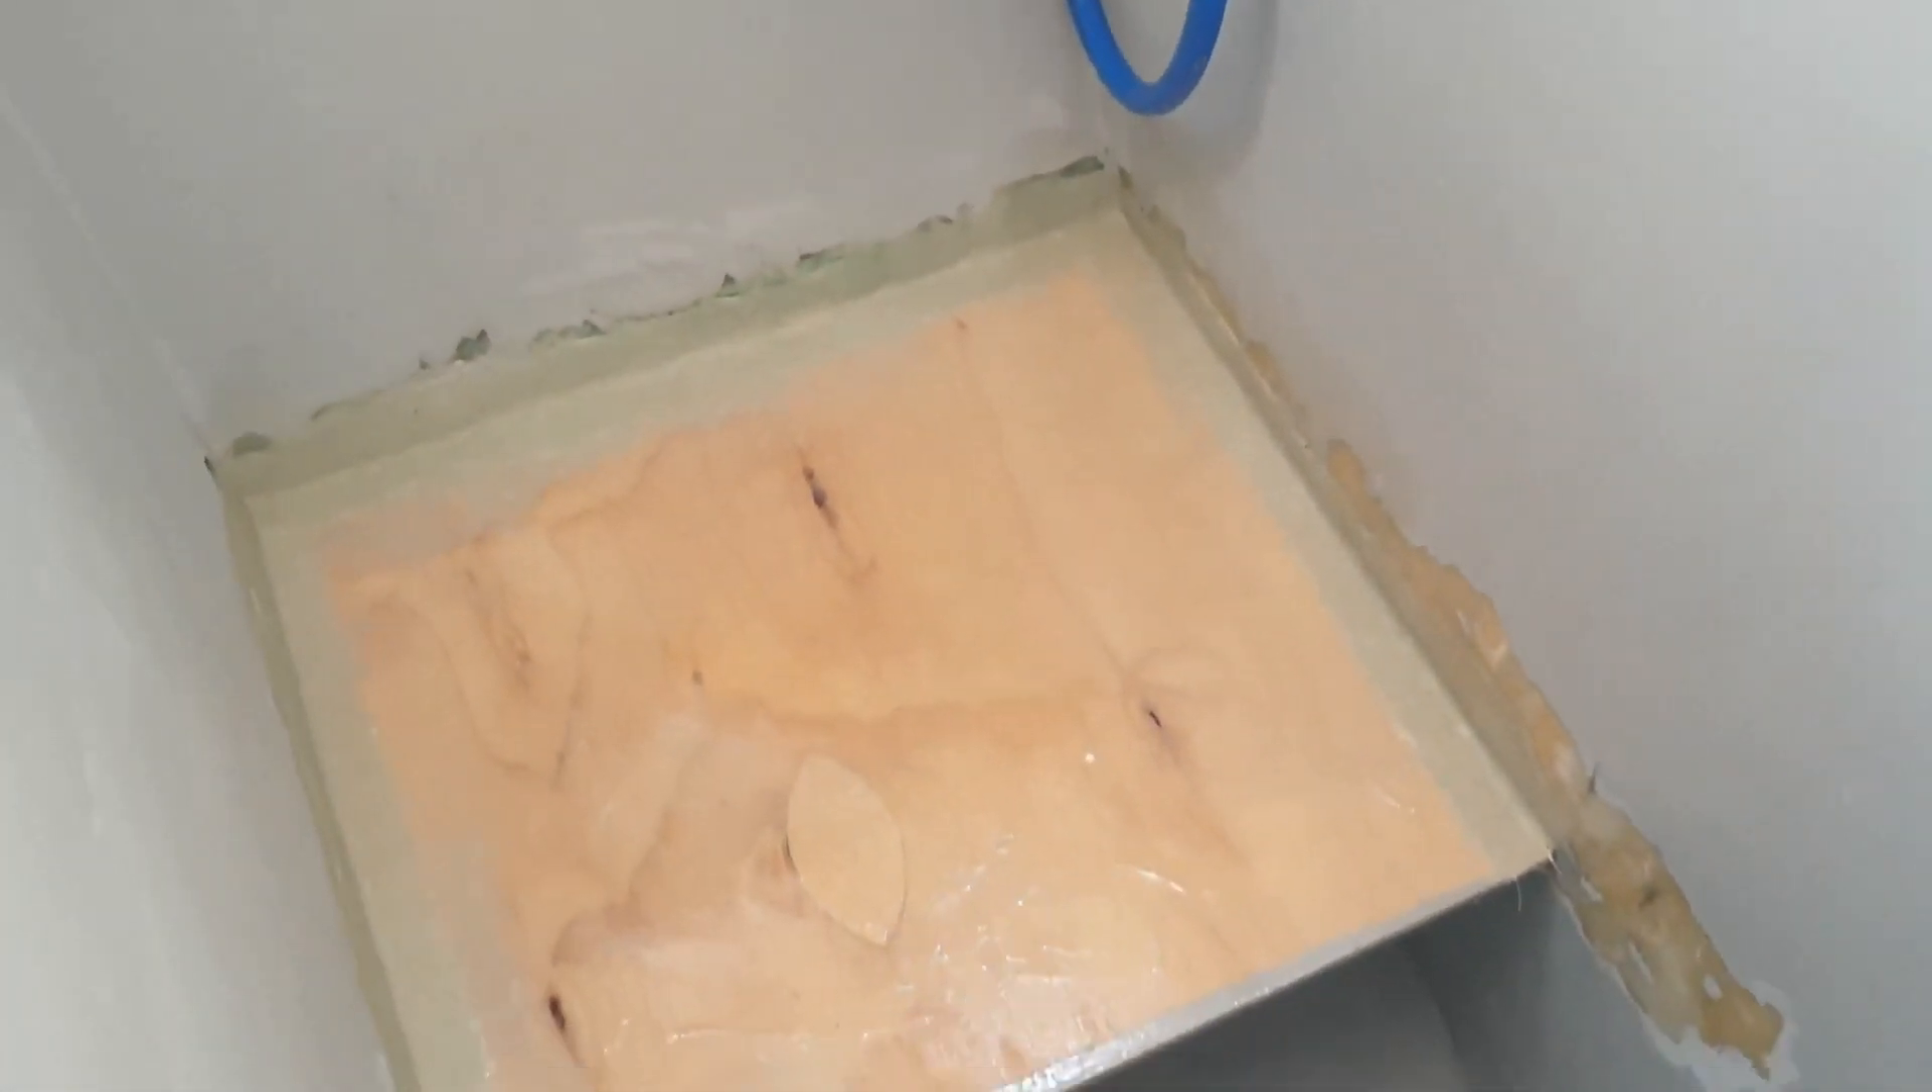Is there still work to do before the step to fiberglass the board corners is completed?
No.